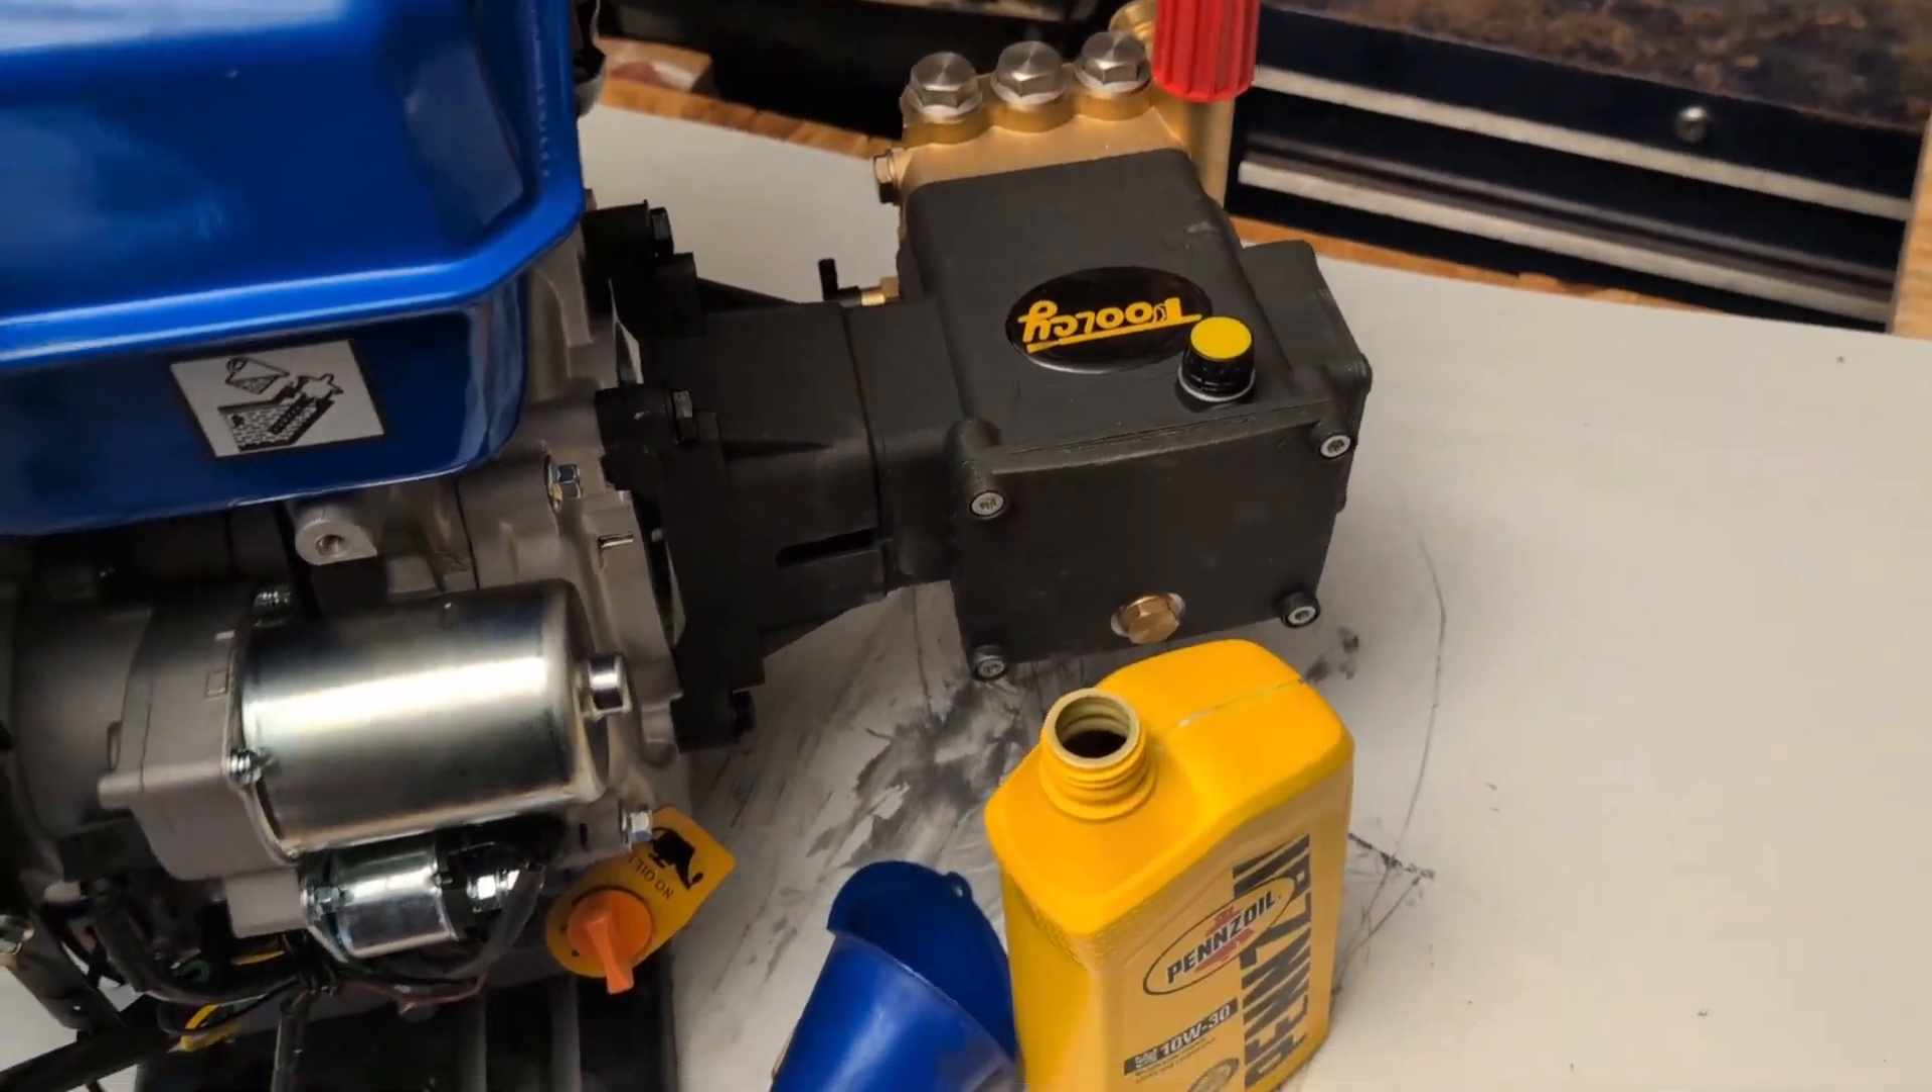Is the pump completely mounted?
Yes.